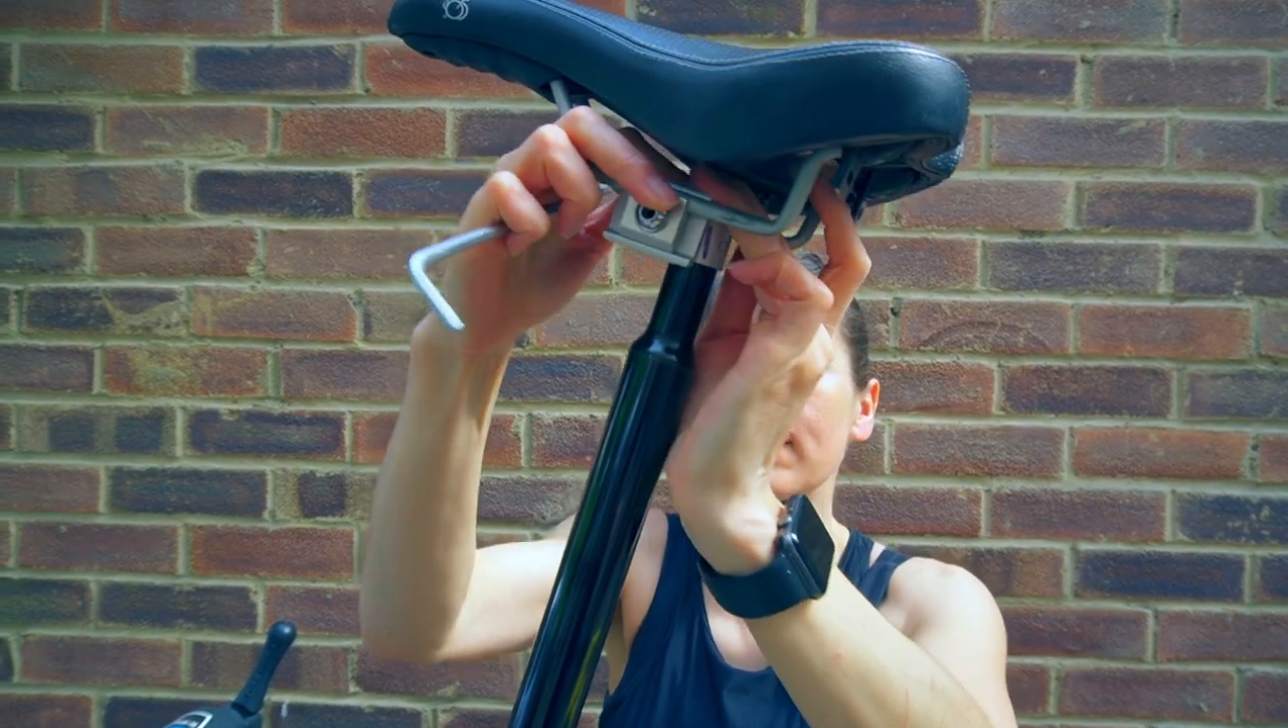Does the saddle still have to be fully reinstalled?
Yes.